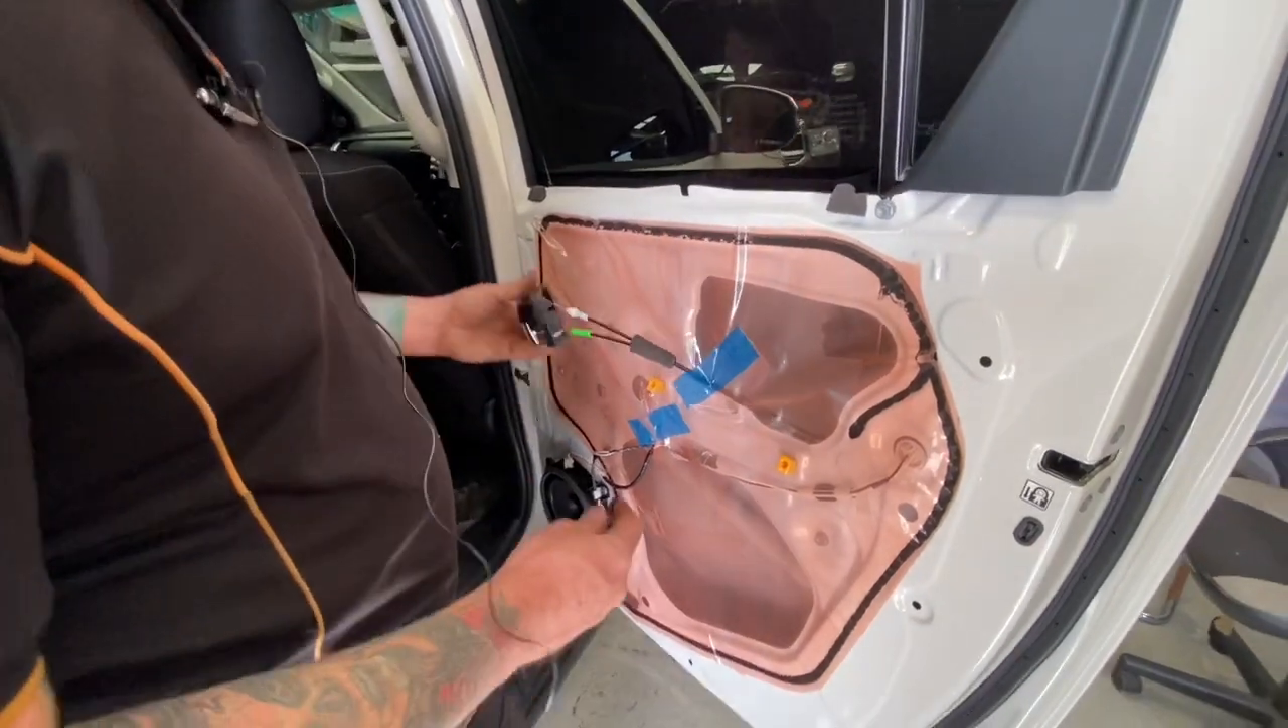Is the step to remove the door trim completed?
Yes.